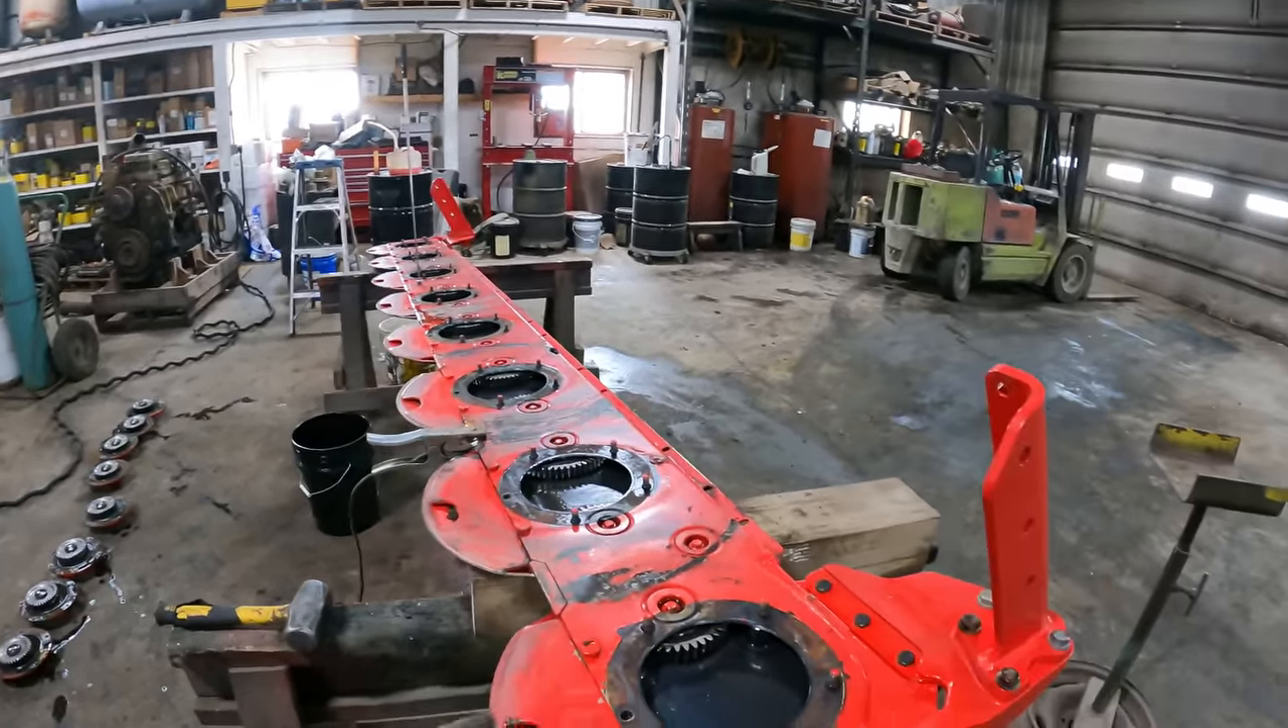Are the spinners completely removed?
Yes.